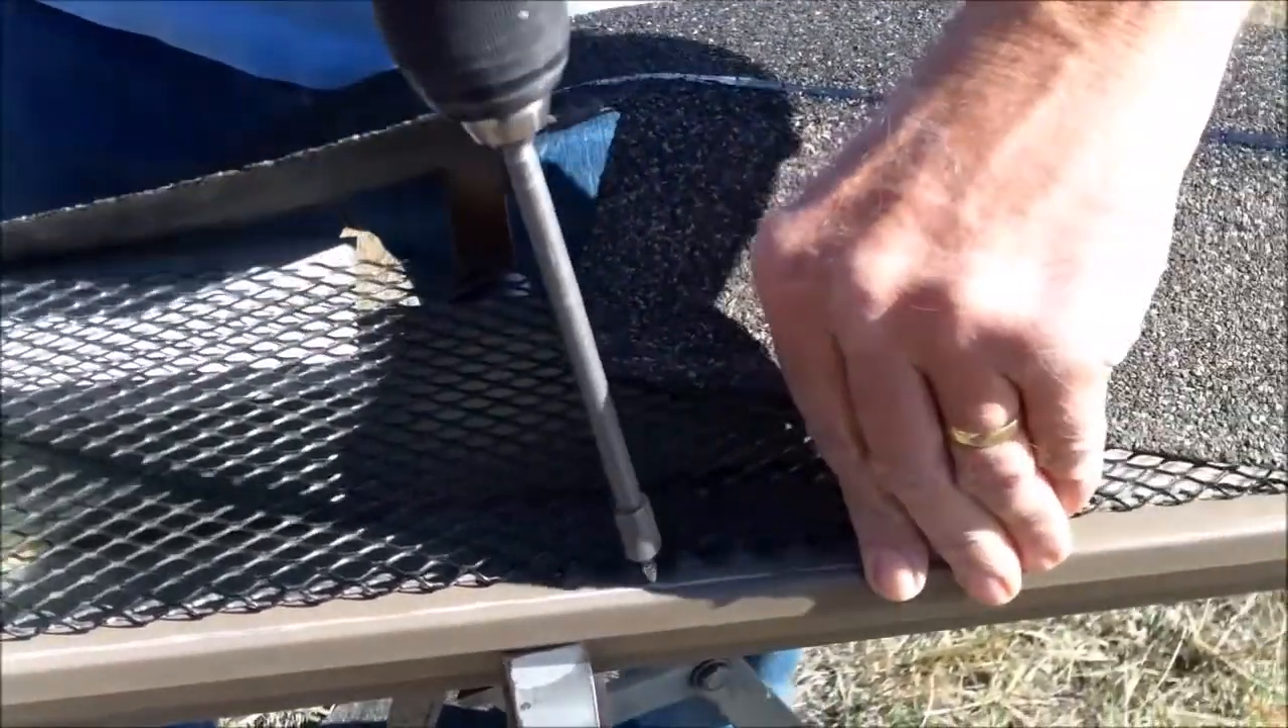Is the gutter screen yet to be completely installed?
Yes.